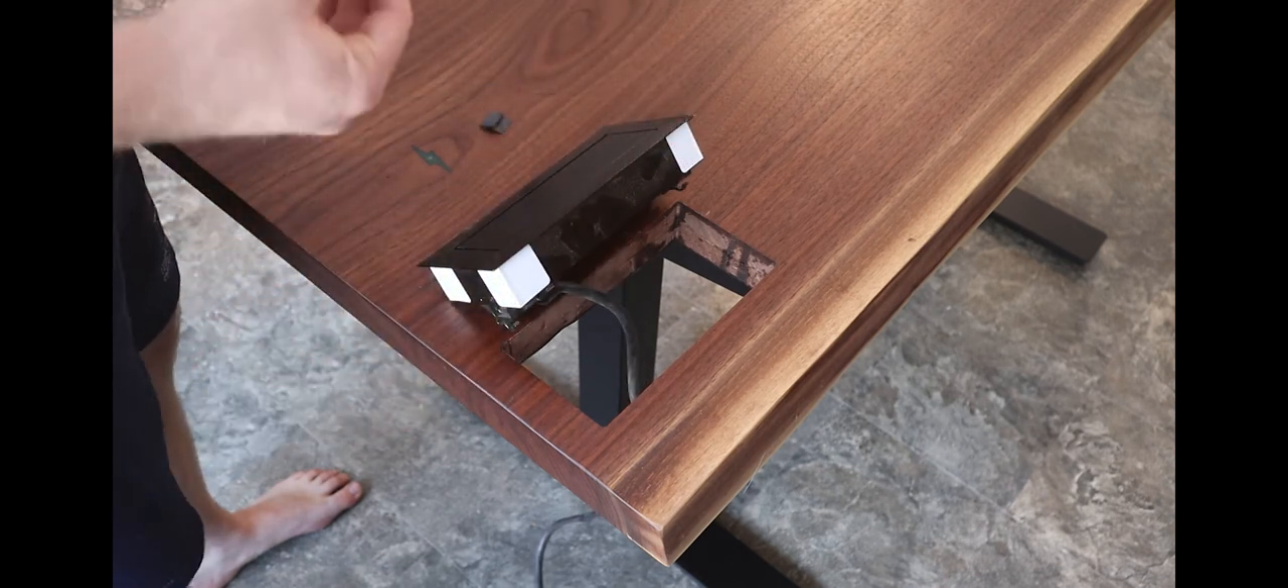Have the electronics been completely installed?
No.